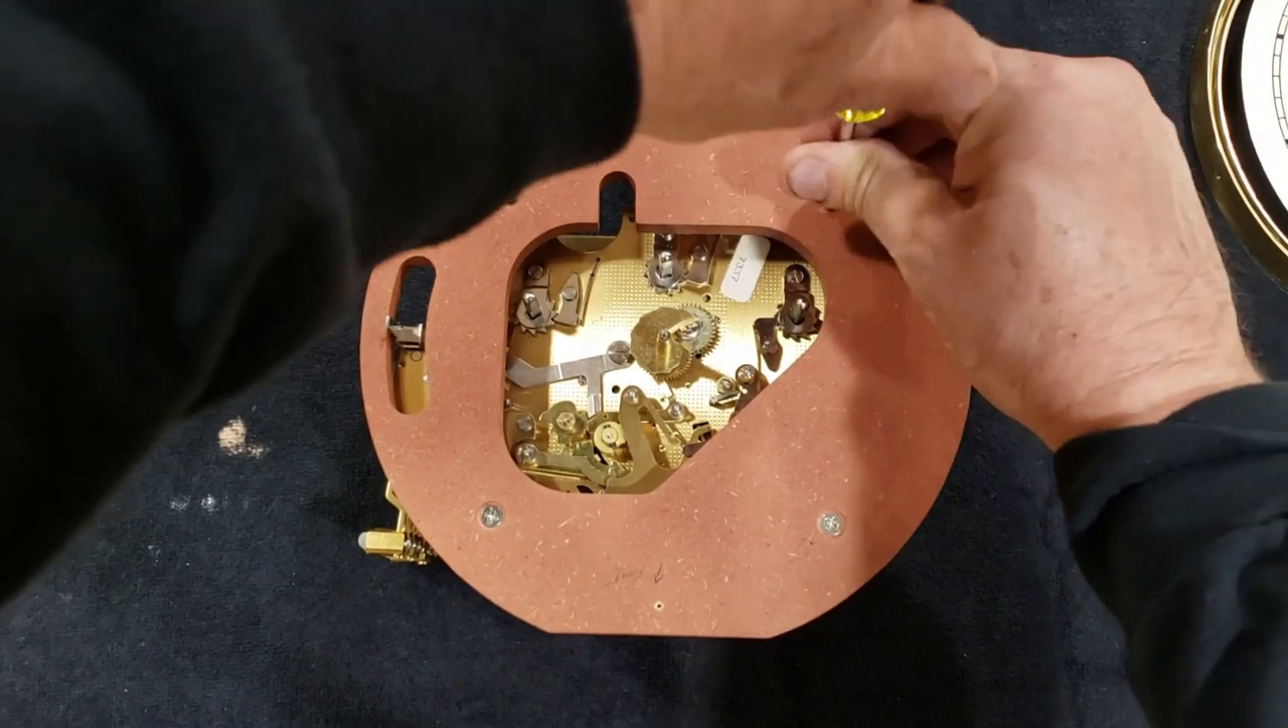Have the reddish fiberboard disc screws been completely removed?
No.